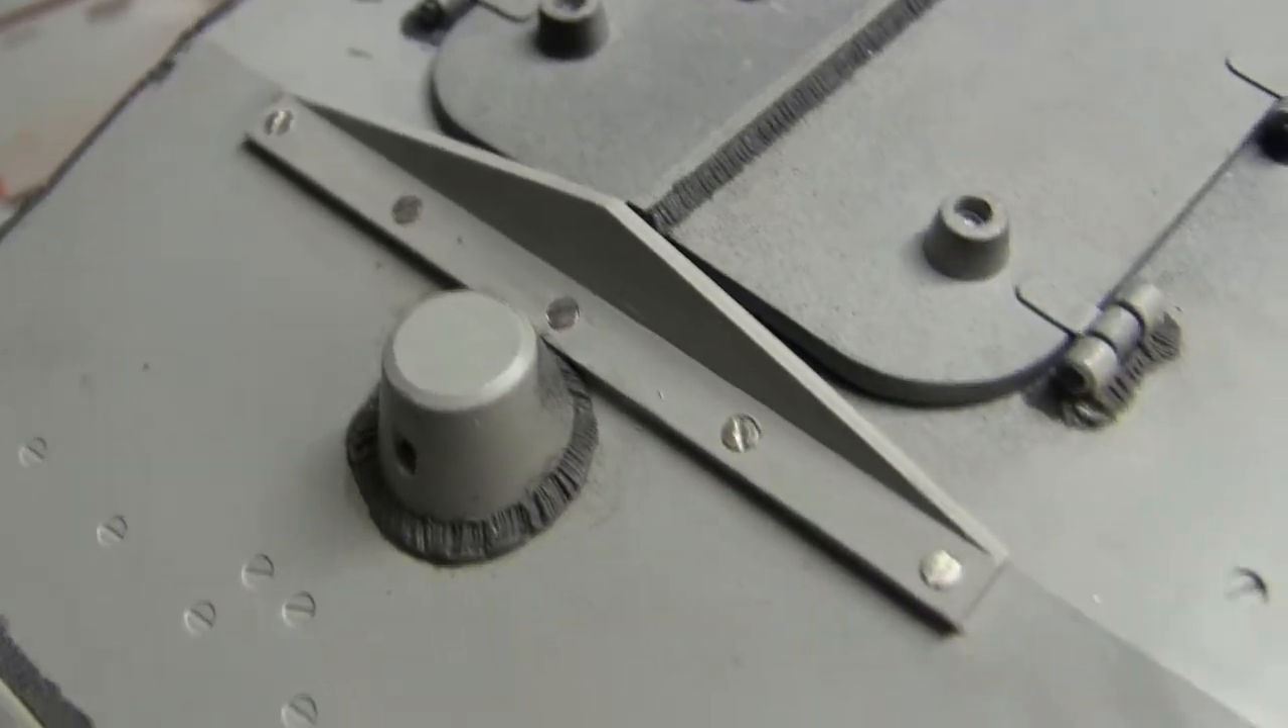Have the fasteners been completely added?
Yes.